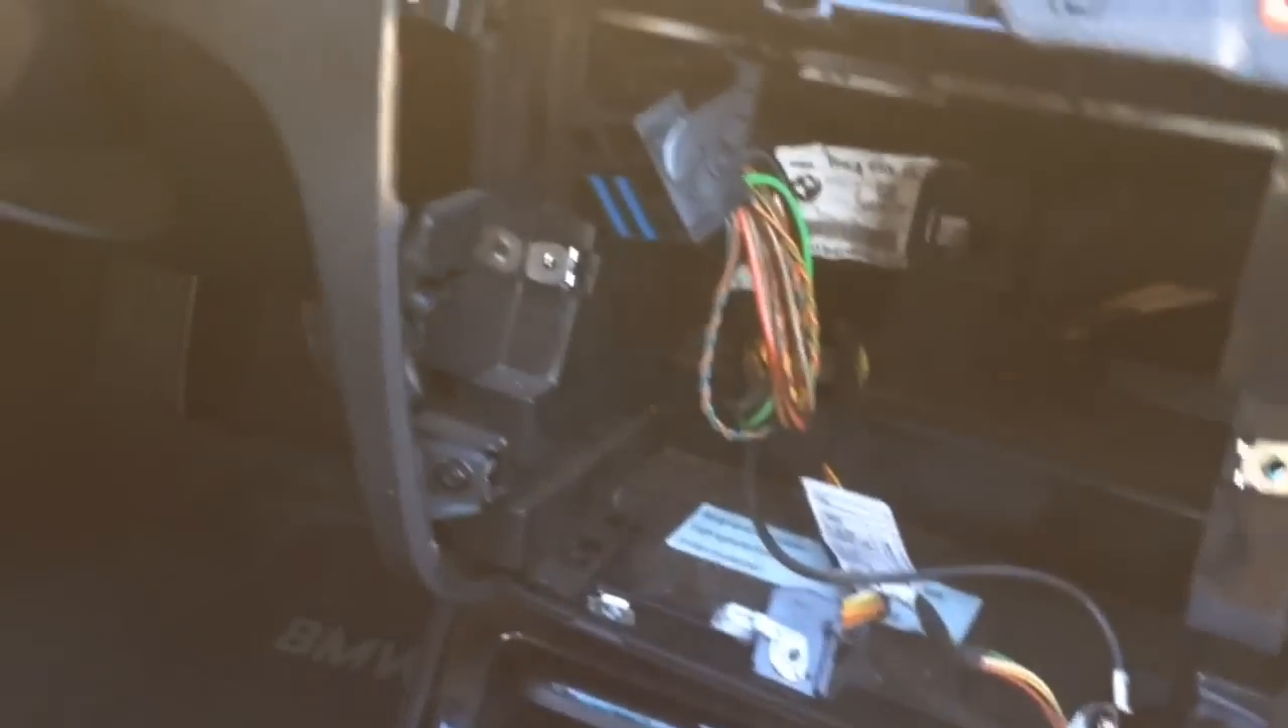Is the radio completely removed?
Yes.